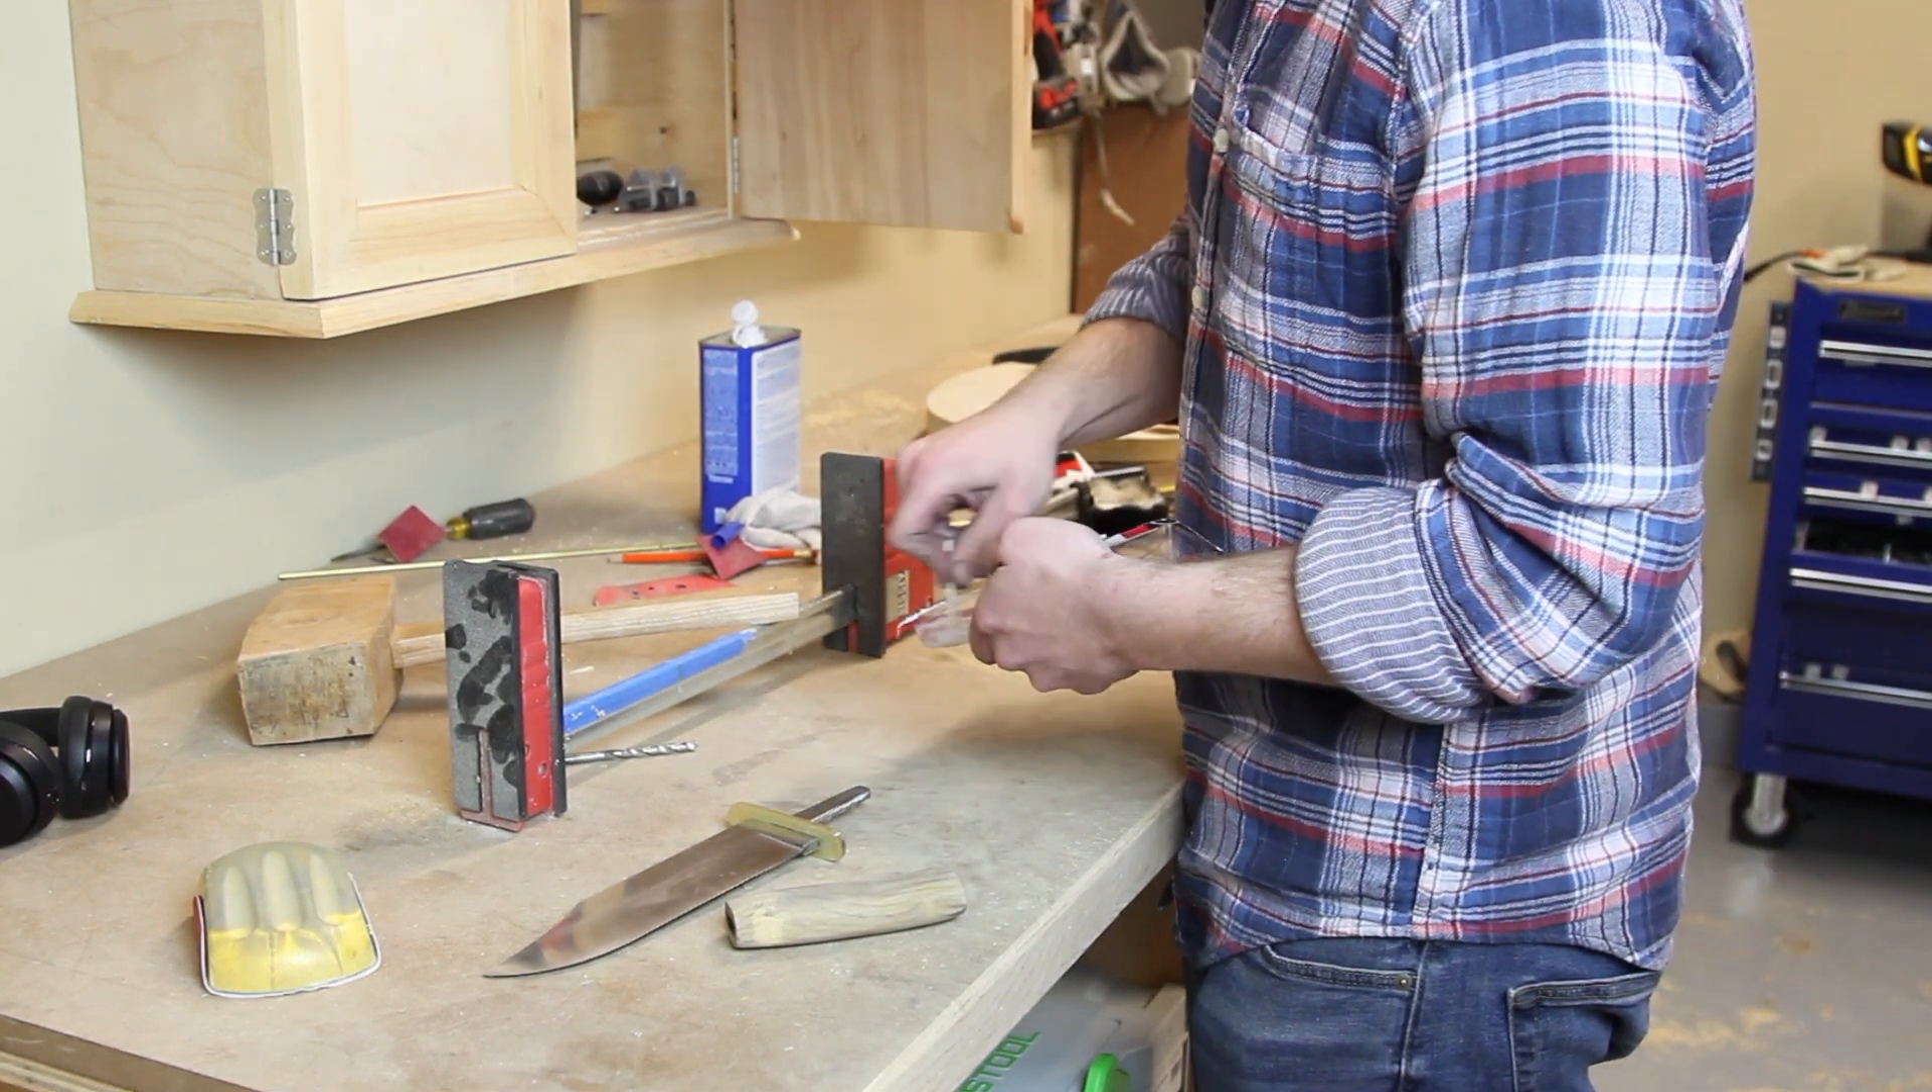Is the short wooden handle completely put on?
No.